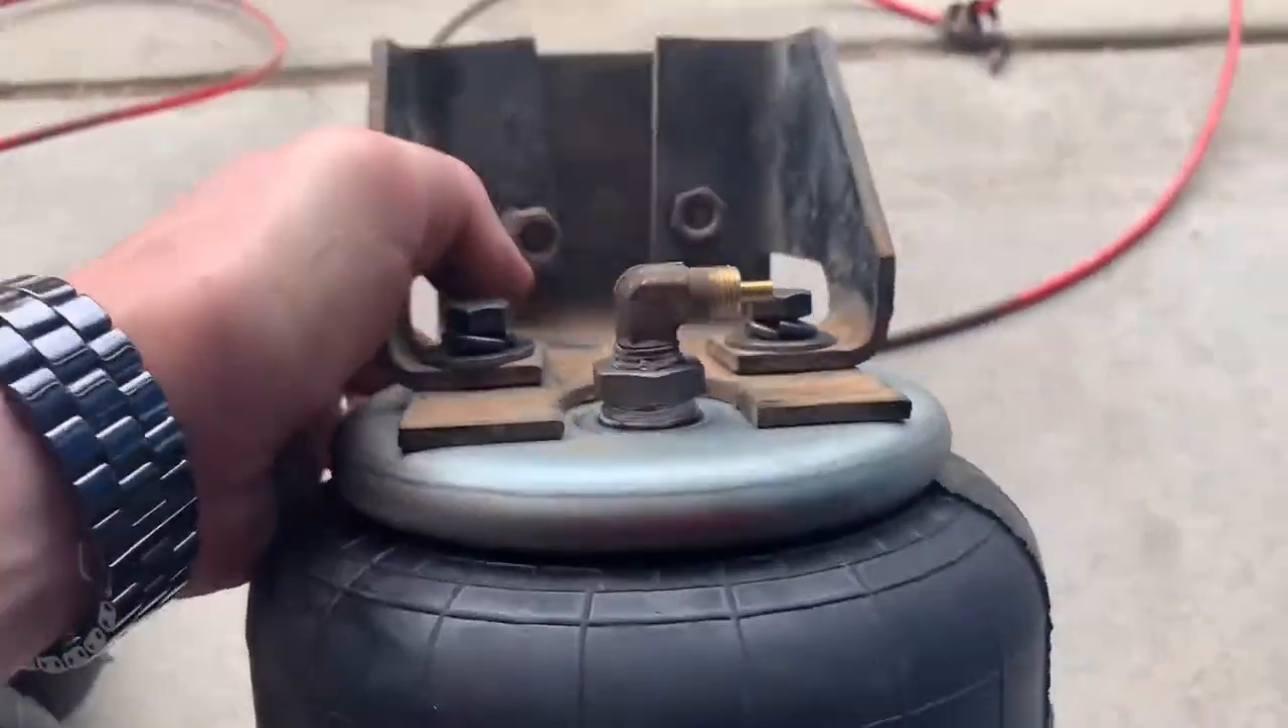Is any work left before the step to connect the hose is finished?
Yes.